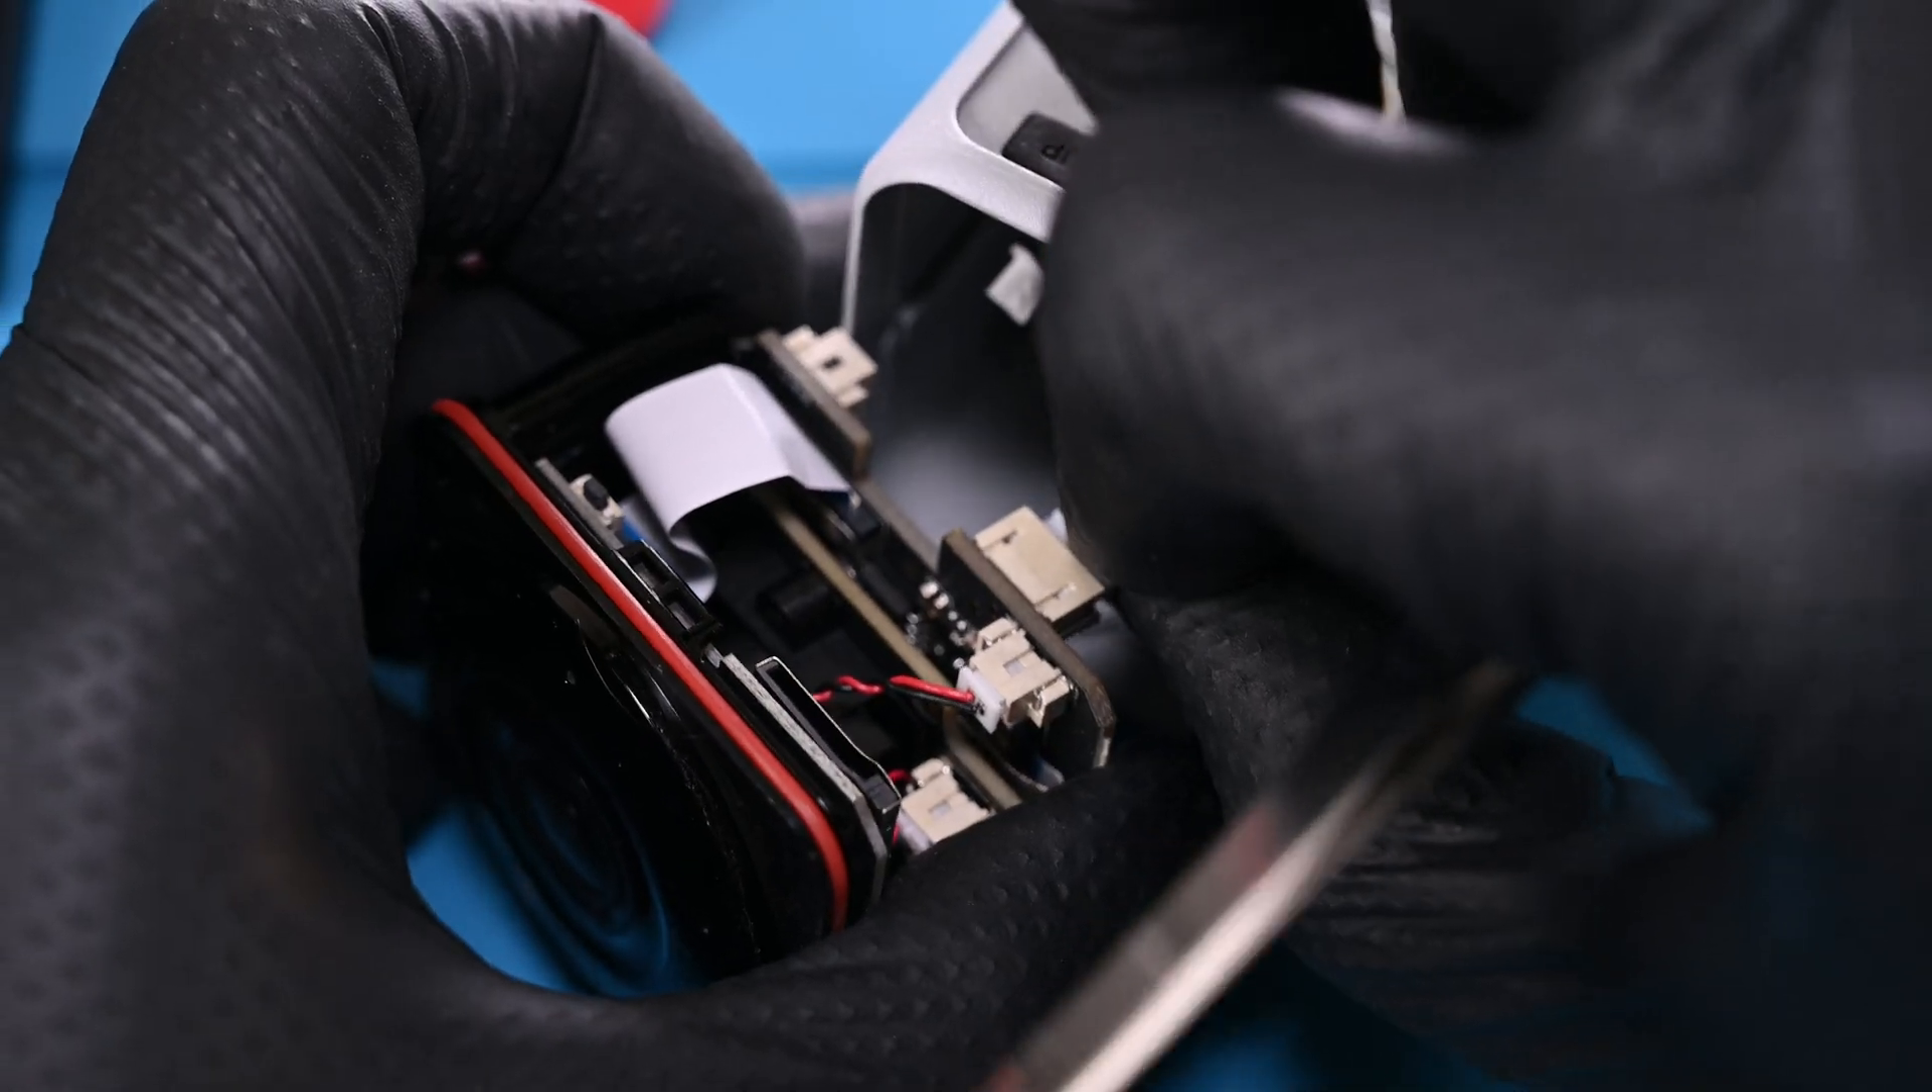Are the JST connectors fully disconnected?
No.